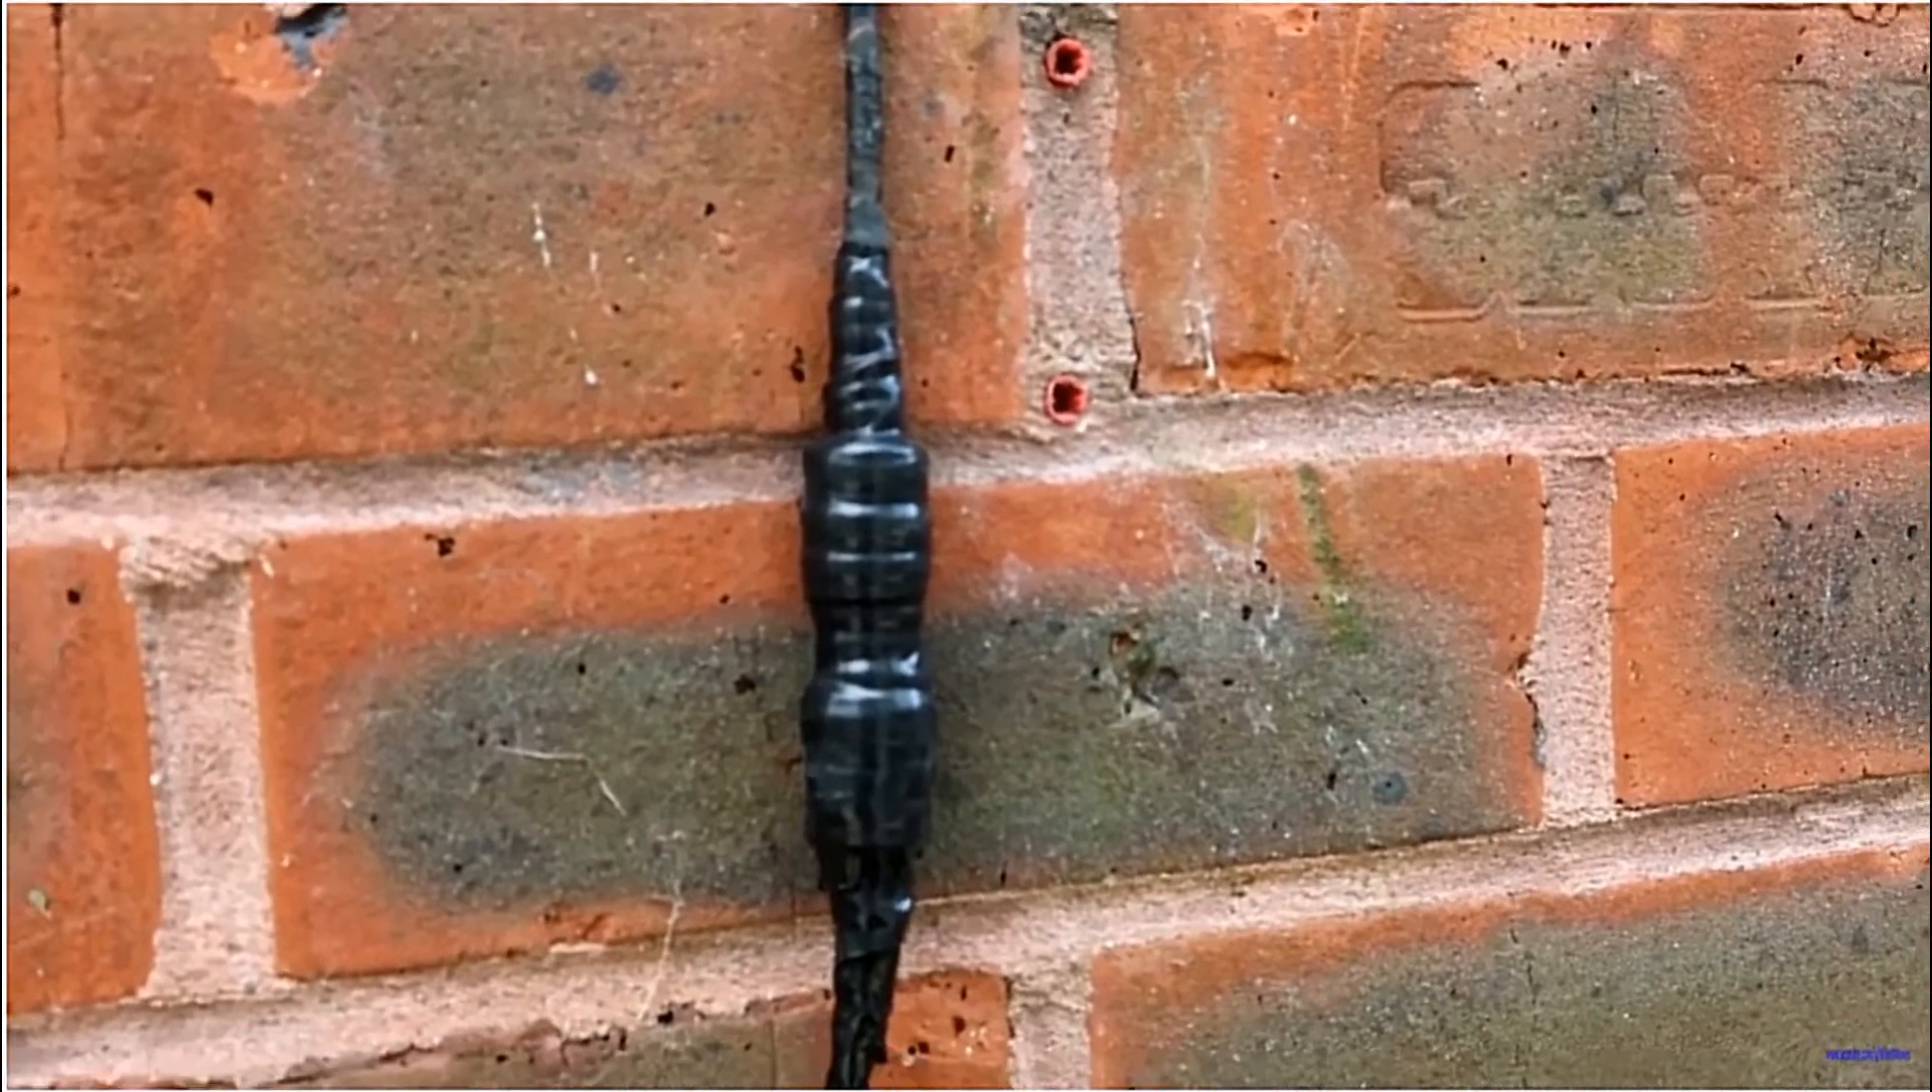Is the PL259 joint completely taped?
Yes.